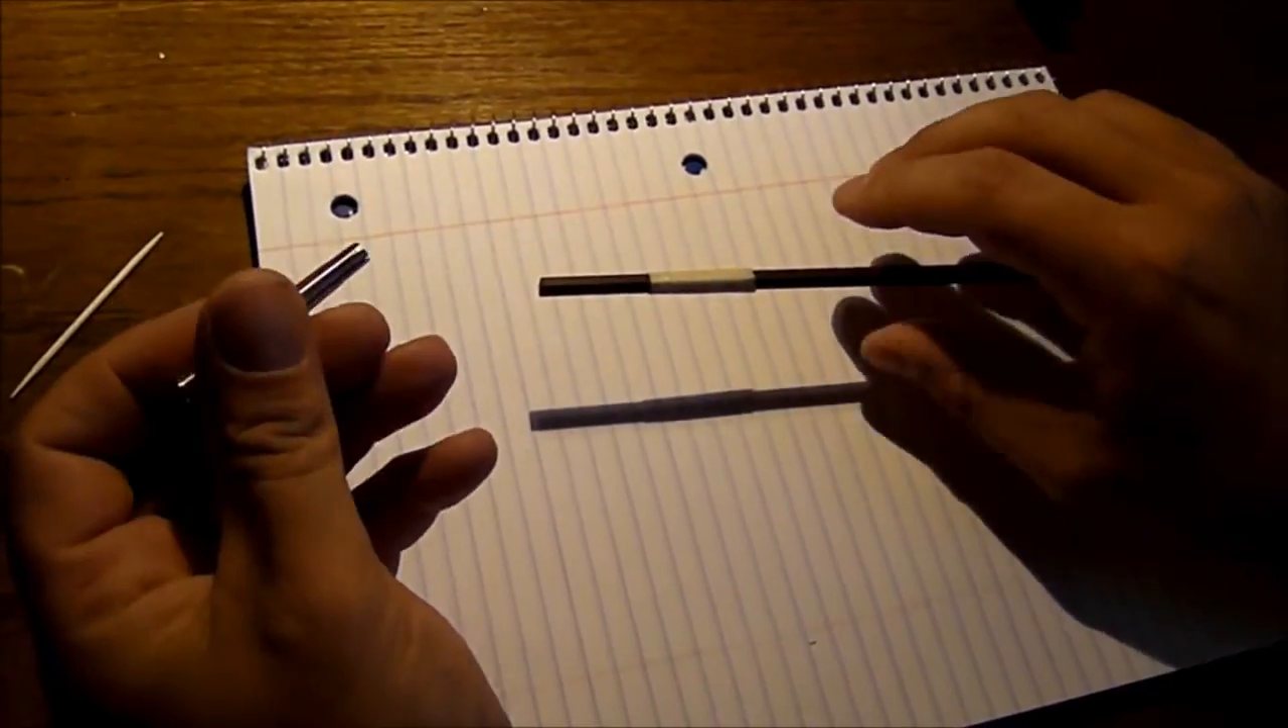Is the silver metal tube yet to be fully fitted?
Yes.